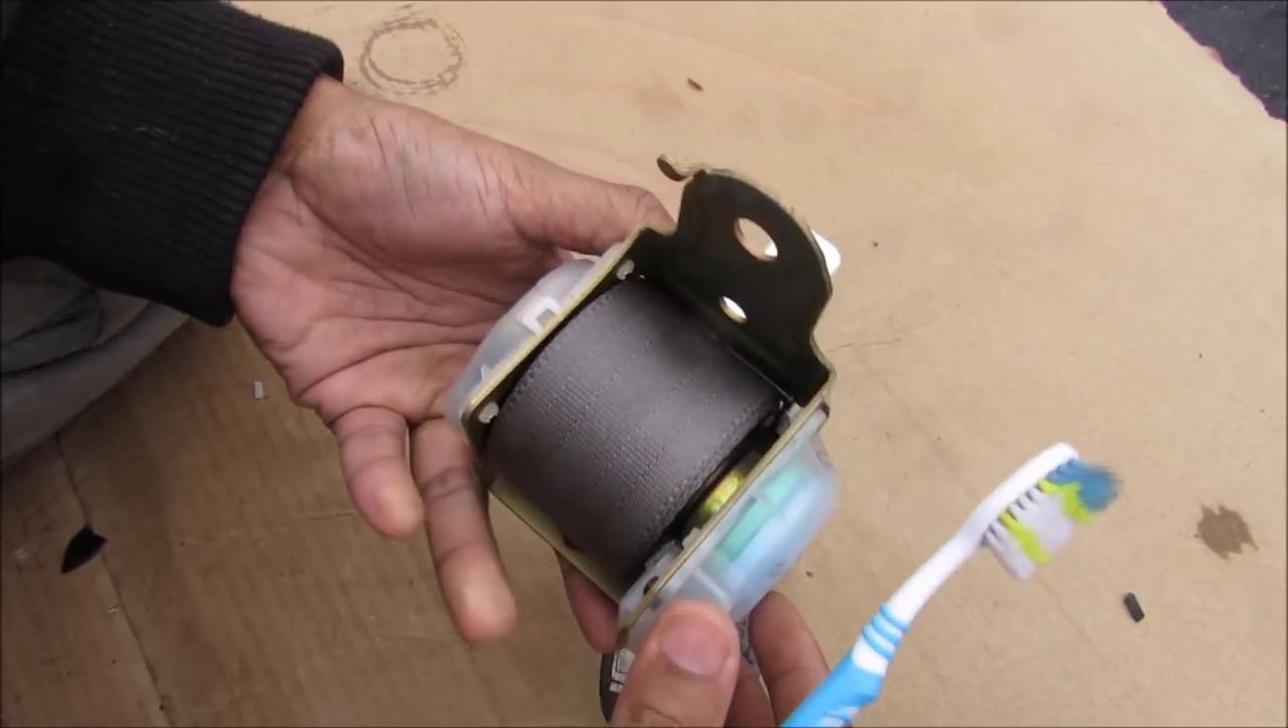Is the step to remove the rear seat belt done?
Yes.